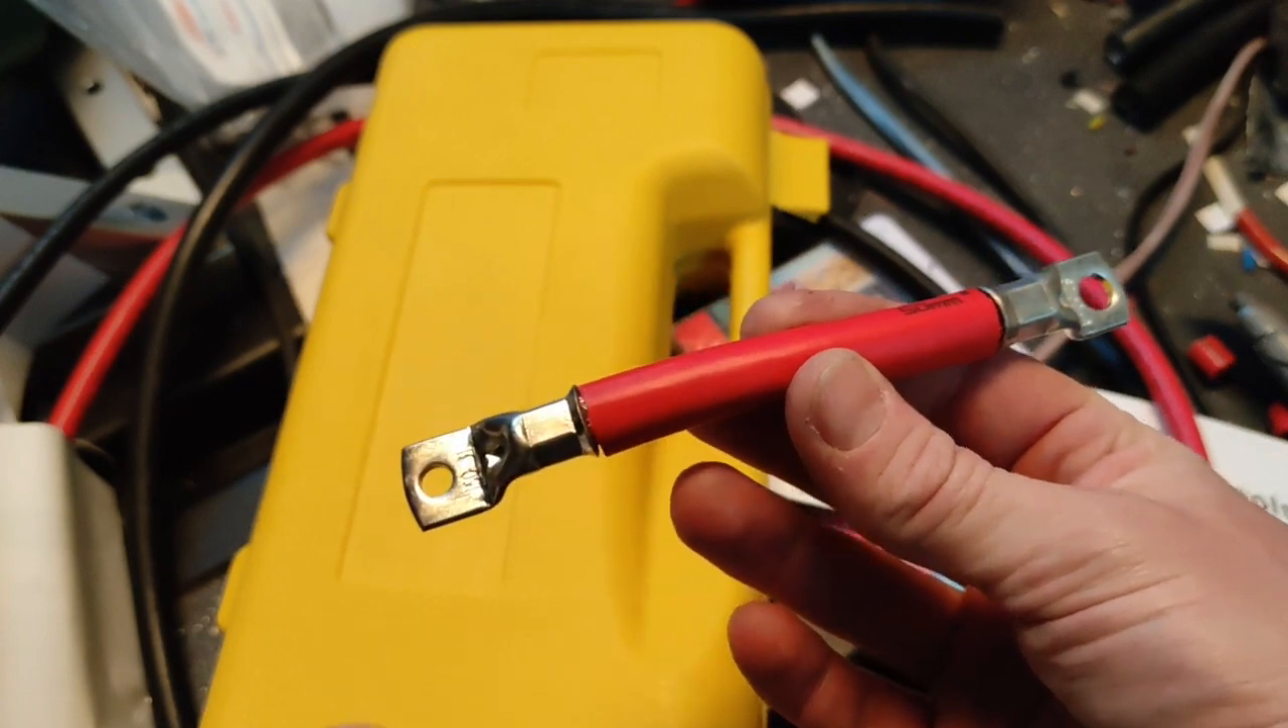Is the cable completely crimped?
Yes.